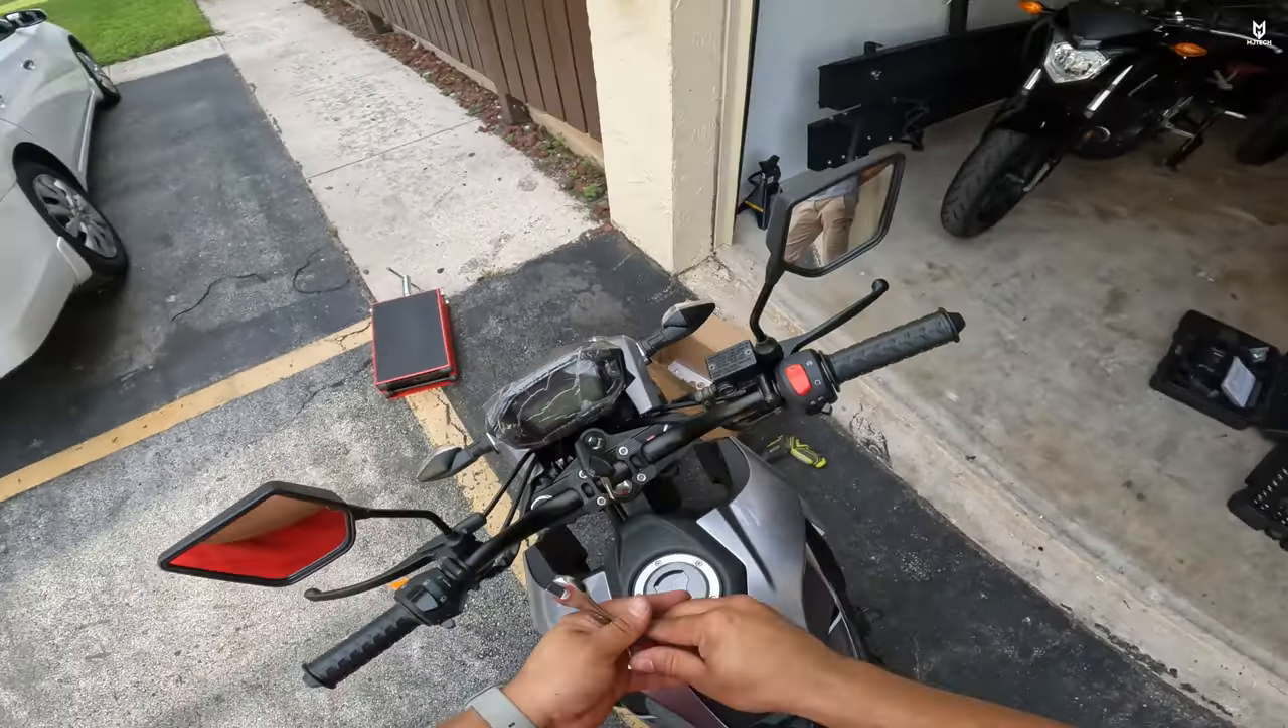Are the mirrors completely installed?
Yes.